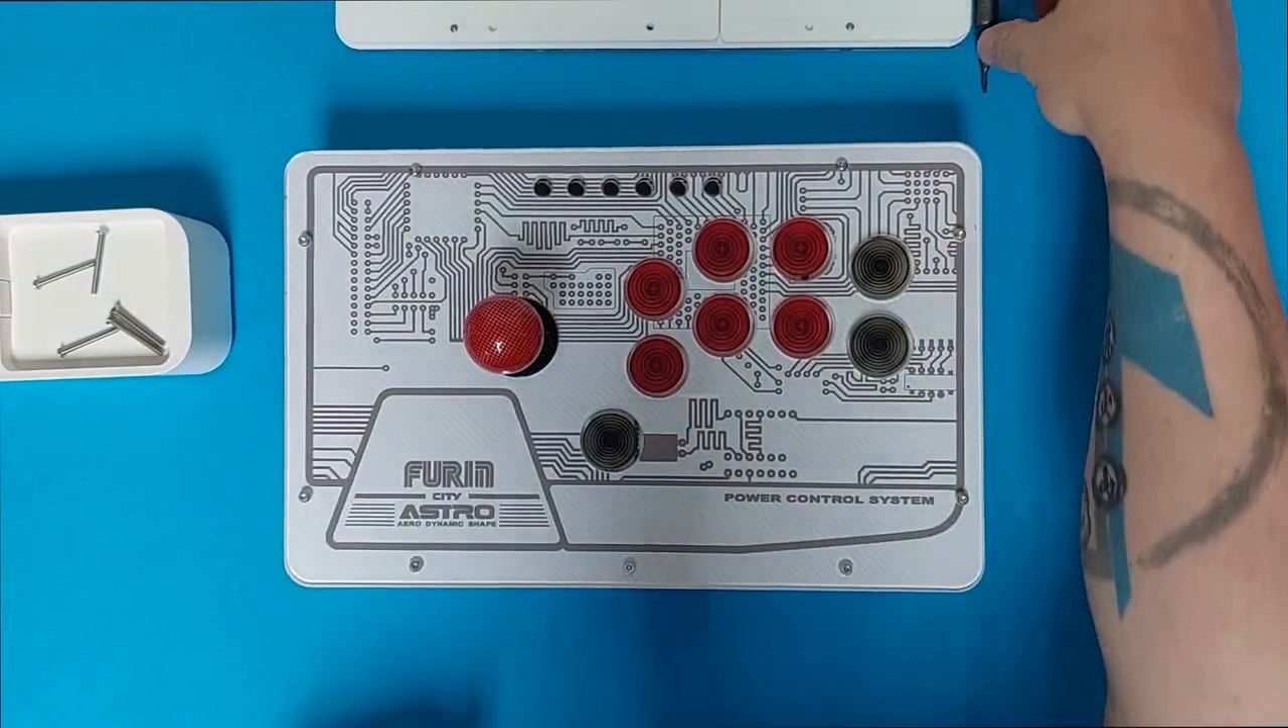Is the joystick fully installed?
Yes.